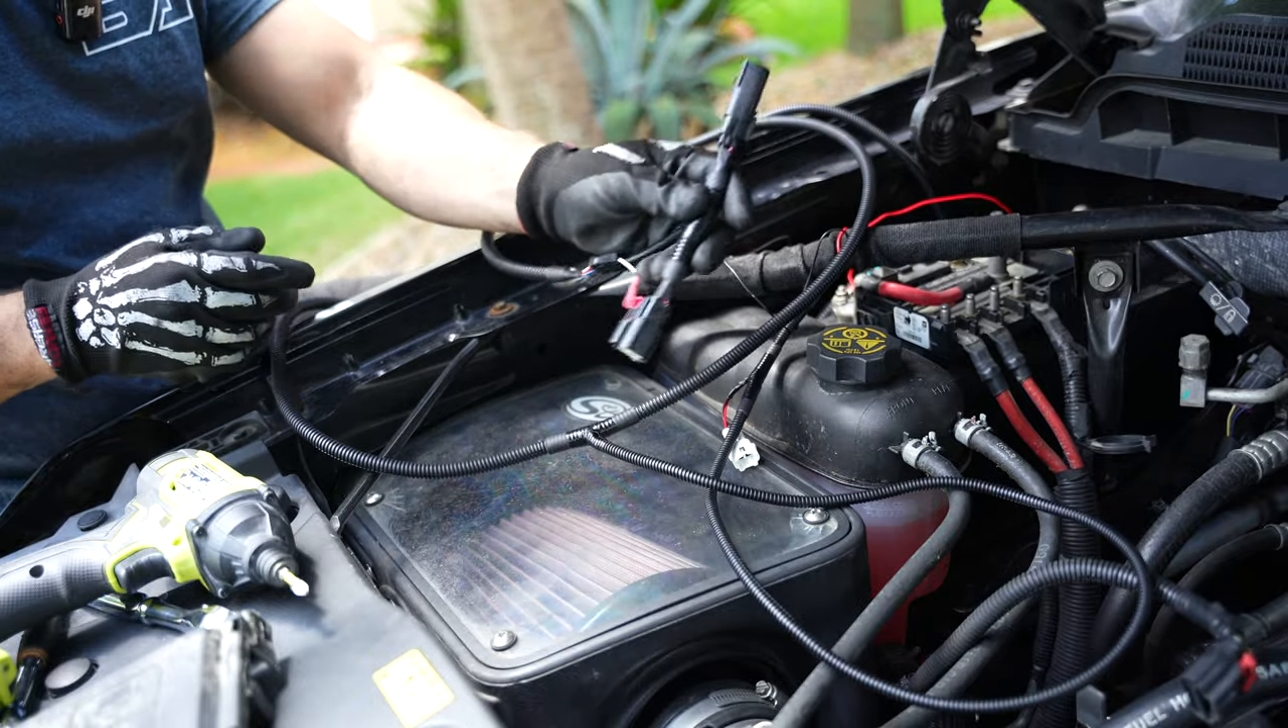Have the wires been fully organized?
No.